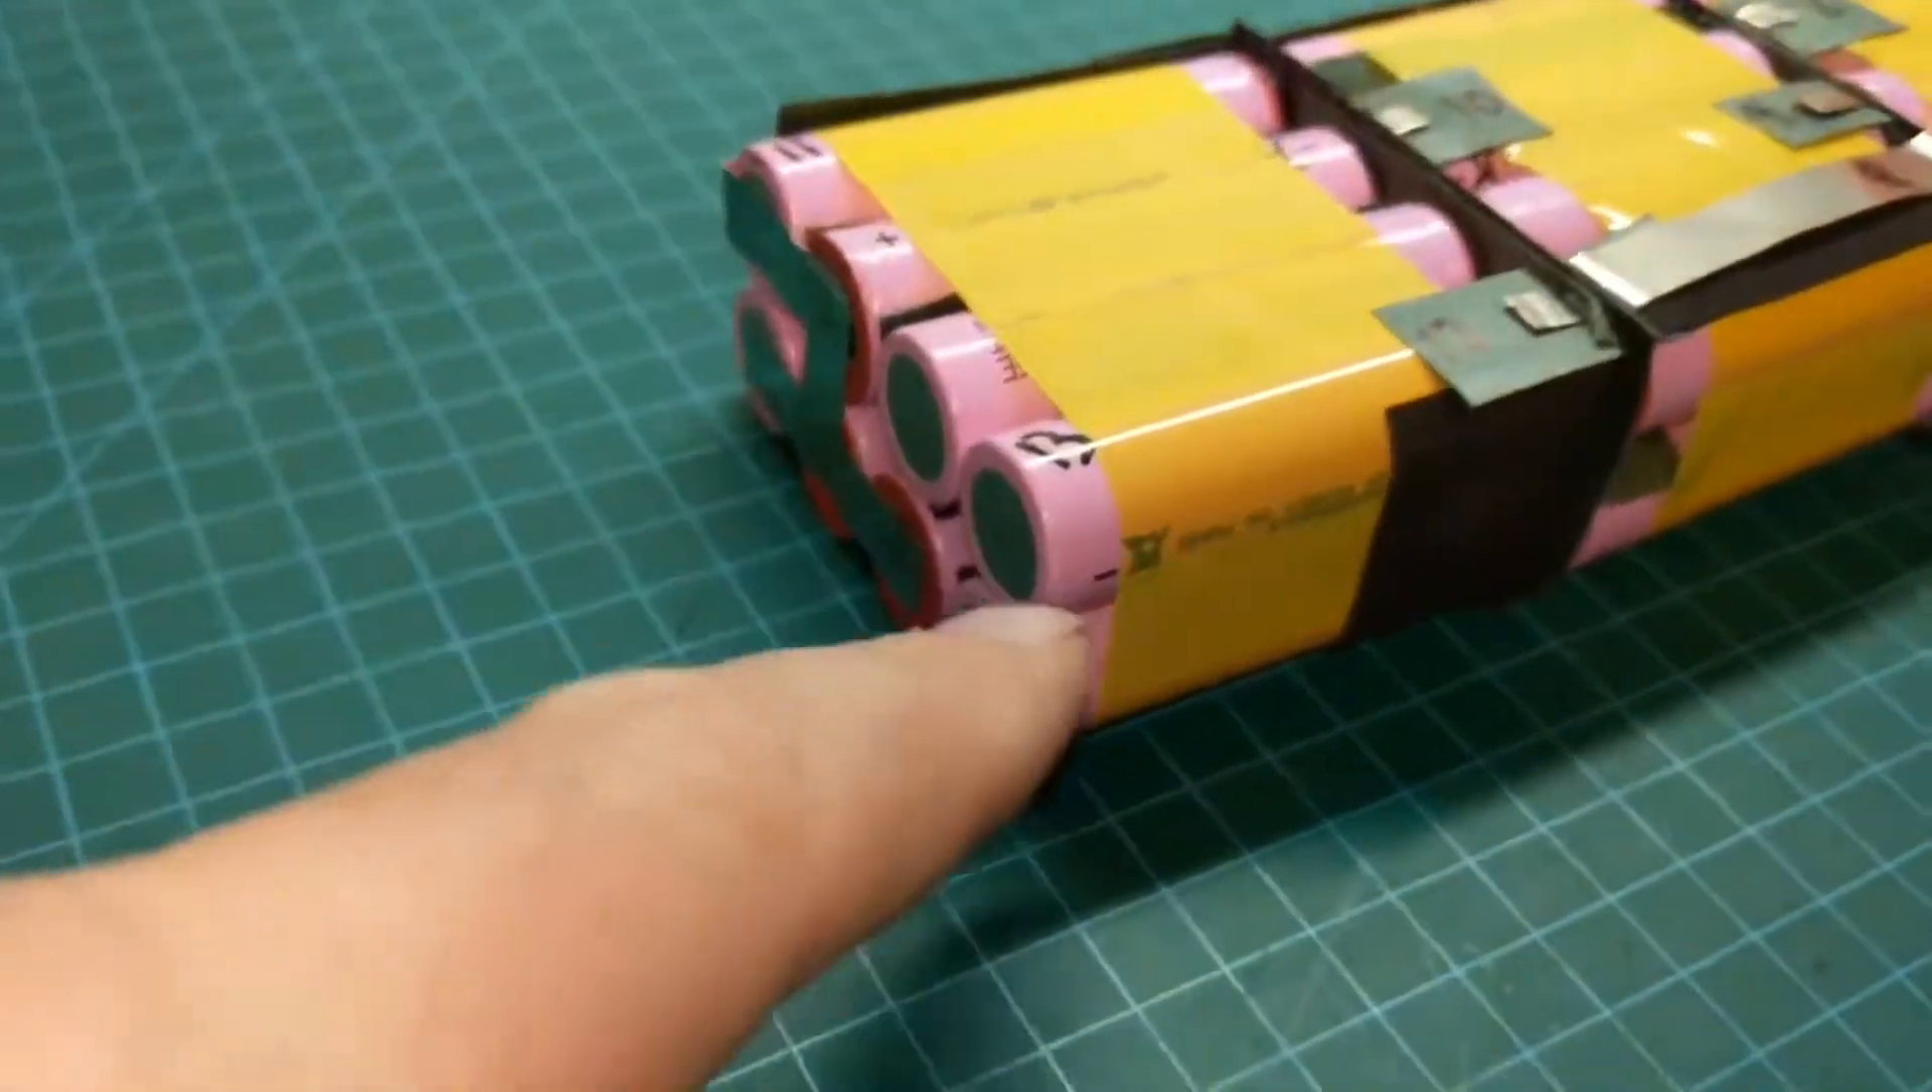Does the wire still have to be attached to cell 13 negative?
Yes.